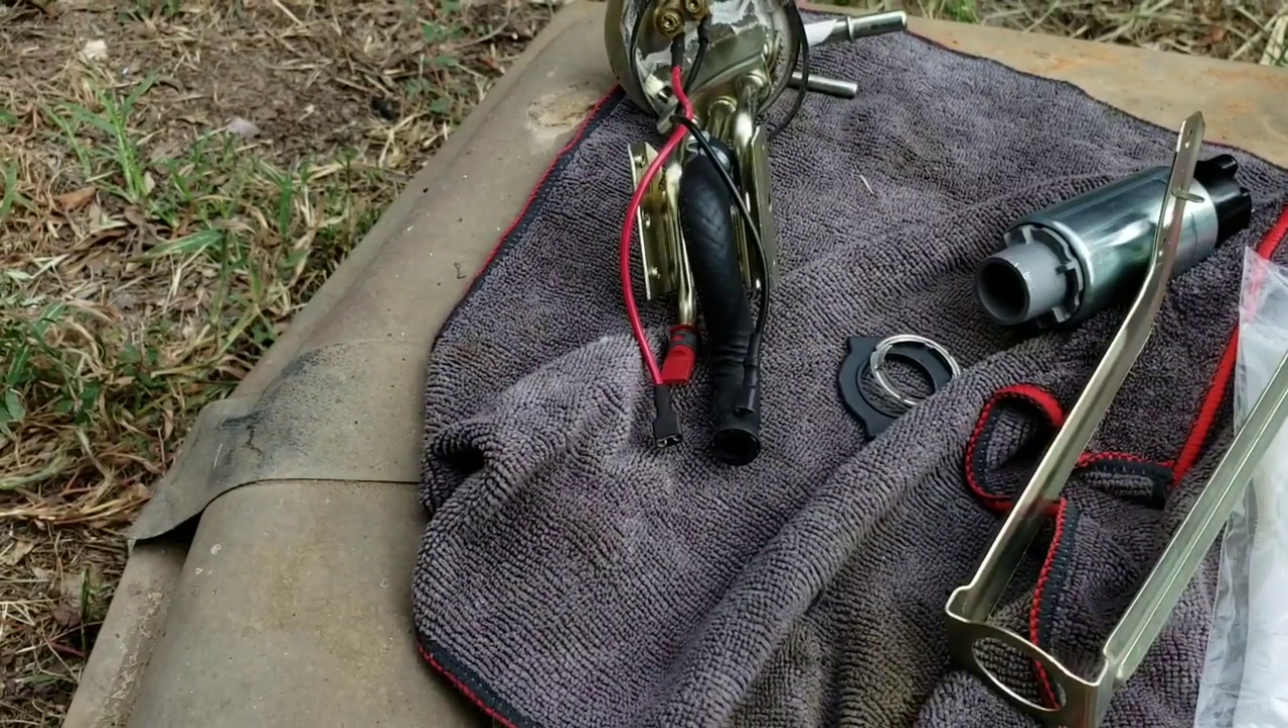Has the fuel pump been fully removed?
Yes.